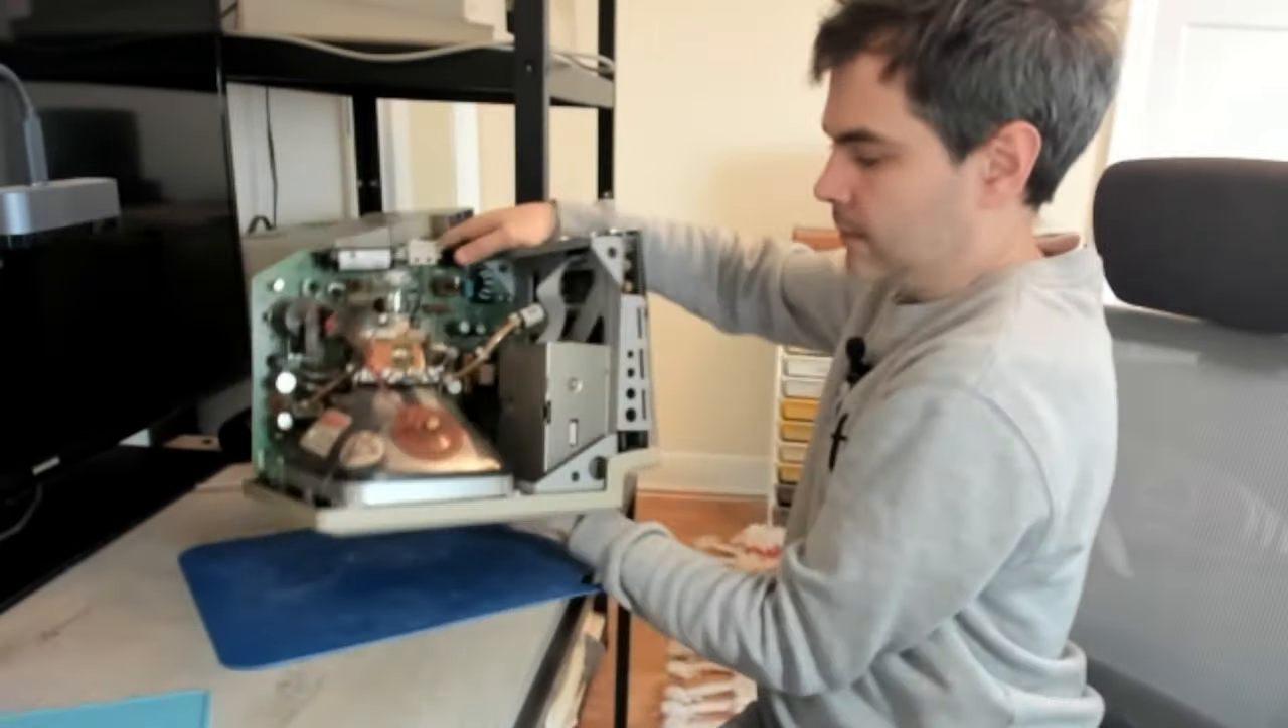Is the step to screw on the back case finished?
No.